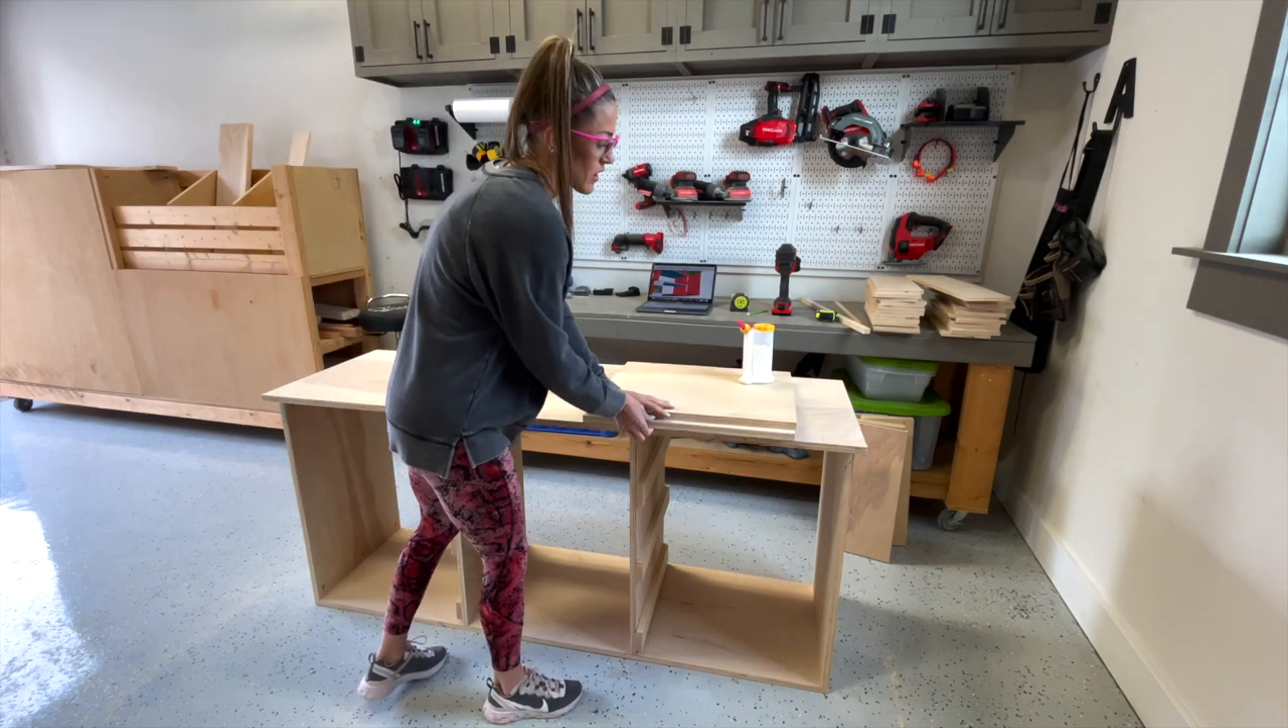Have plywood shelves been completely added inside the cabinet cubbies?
No.